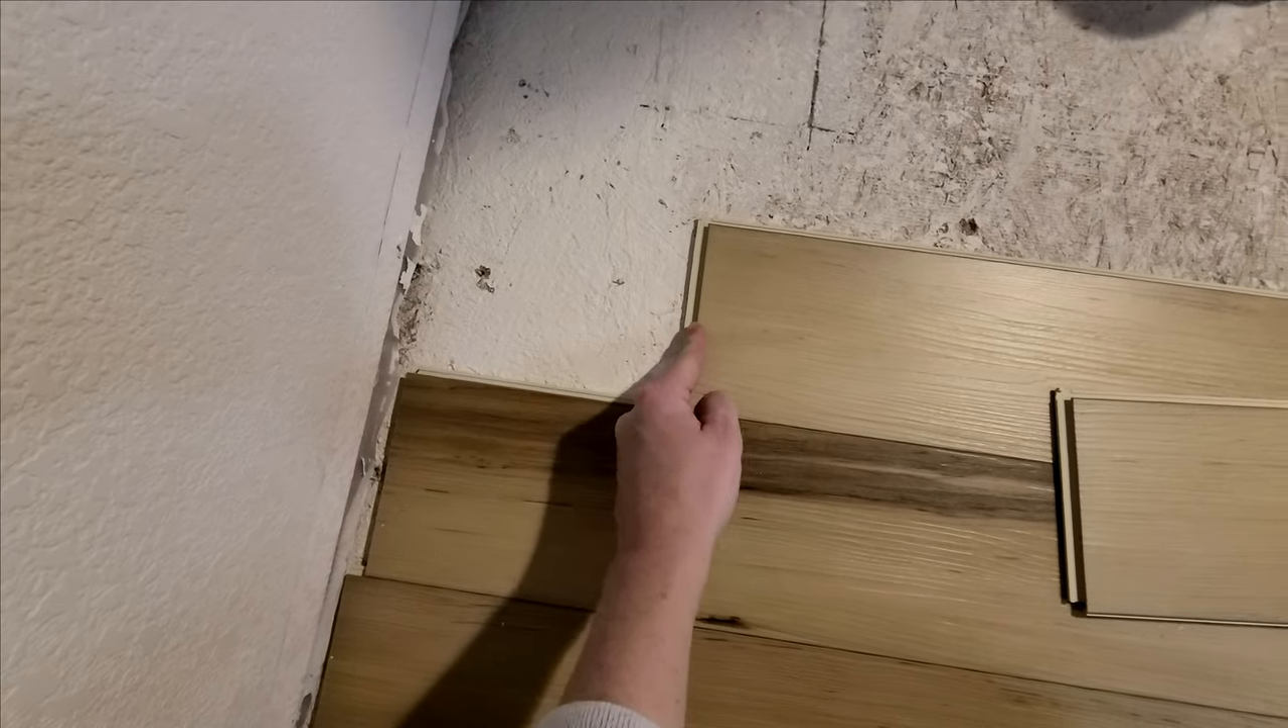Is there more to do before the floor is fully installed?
Yes.